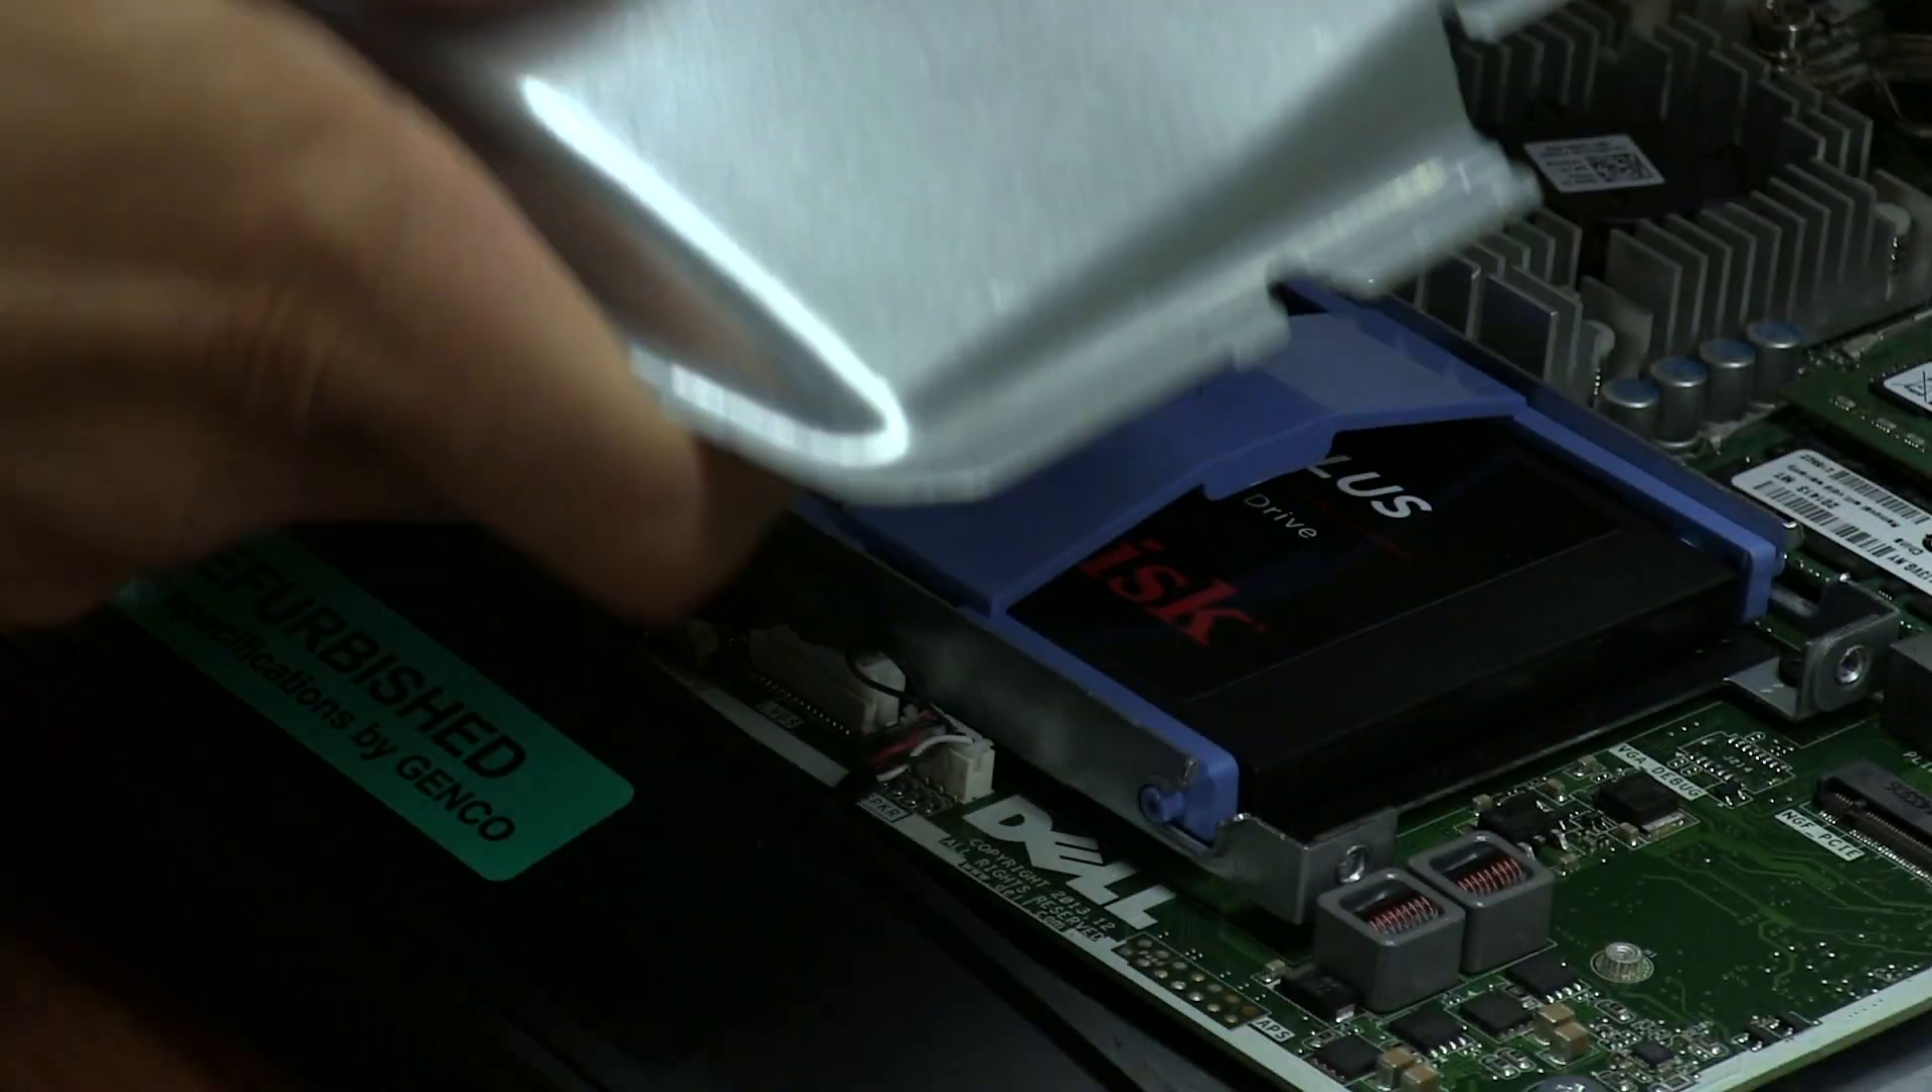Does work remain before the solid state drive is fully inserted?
No.